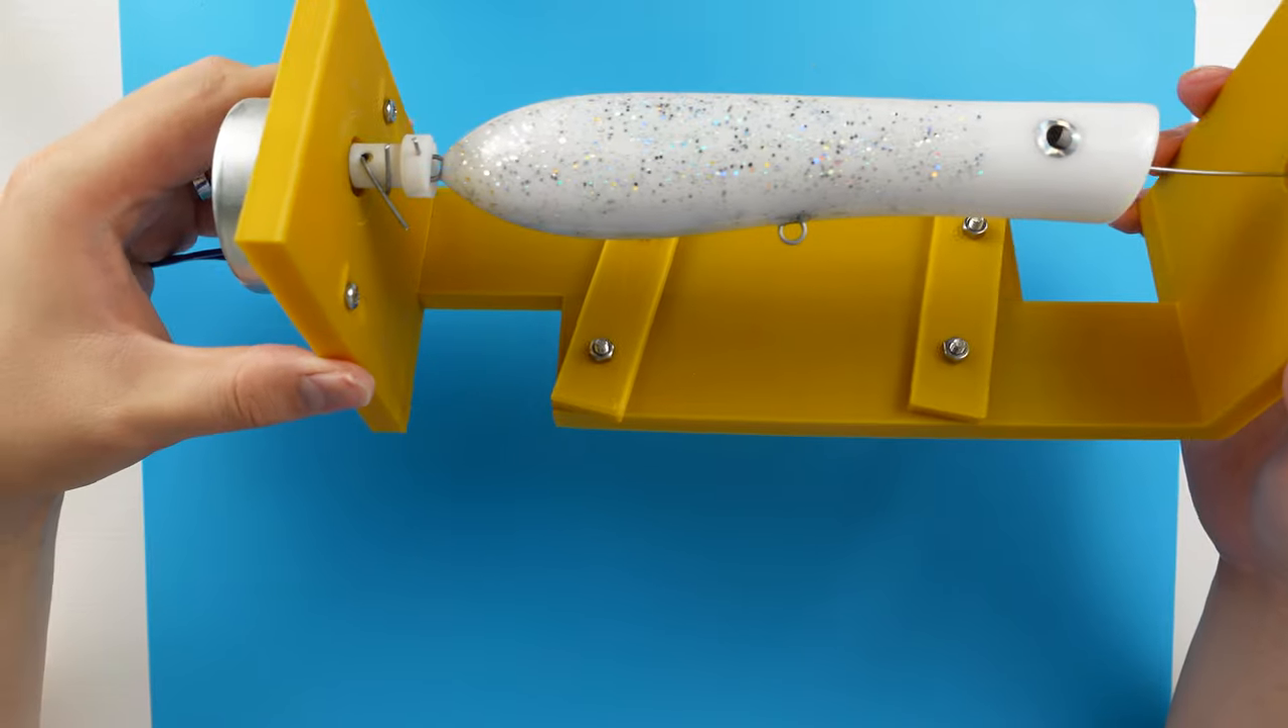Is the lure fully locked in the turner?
Yes.